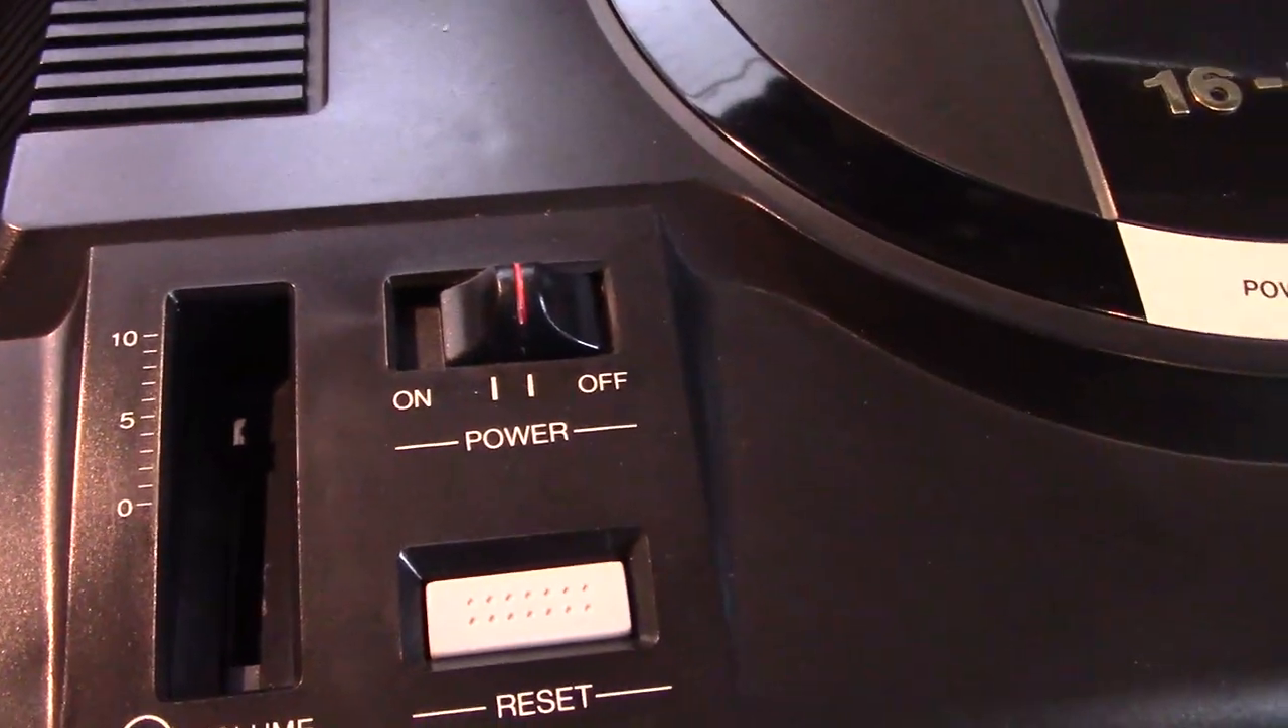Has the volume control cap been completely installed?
No.